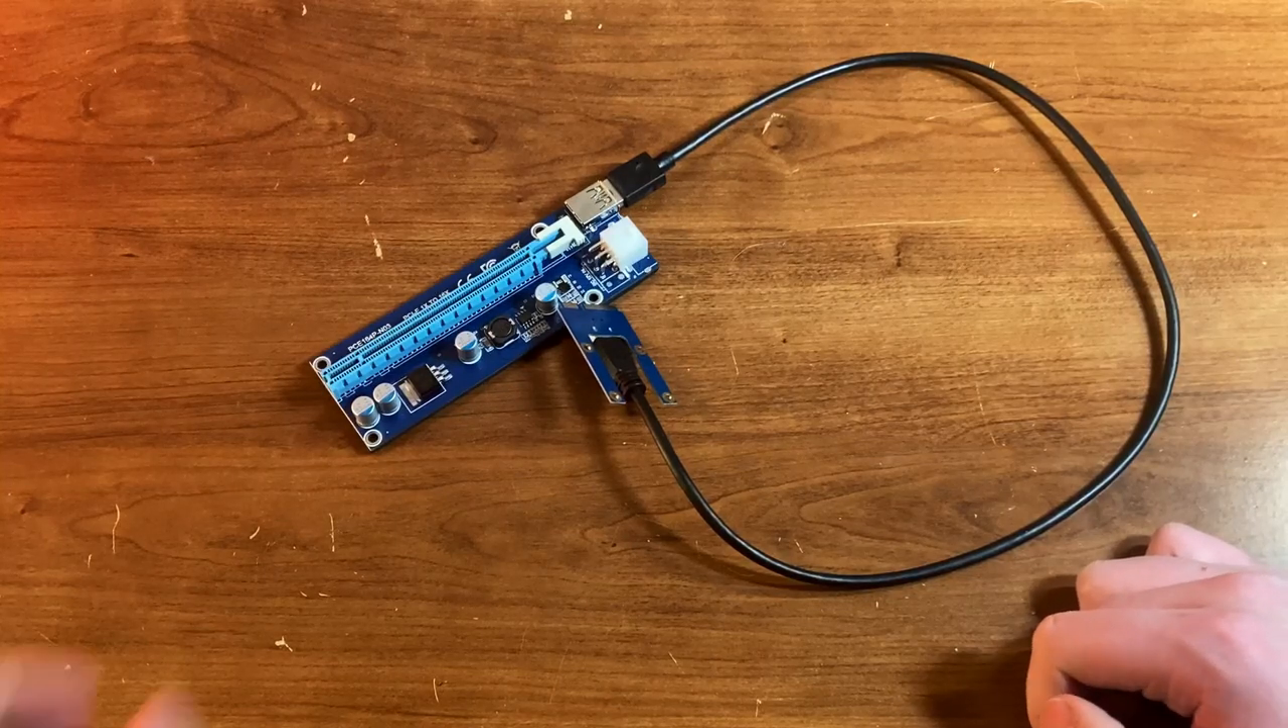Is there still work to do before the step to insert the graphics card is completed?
Yes.